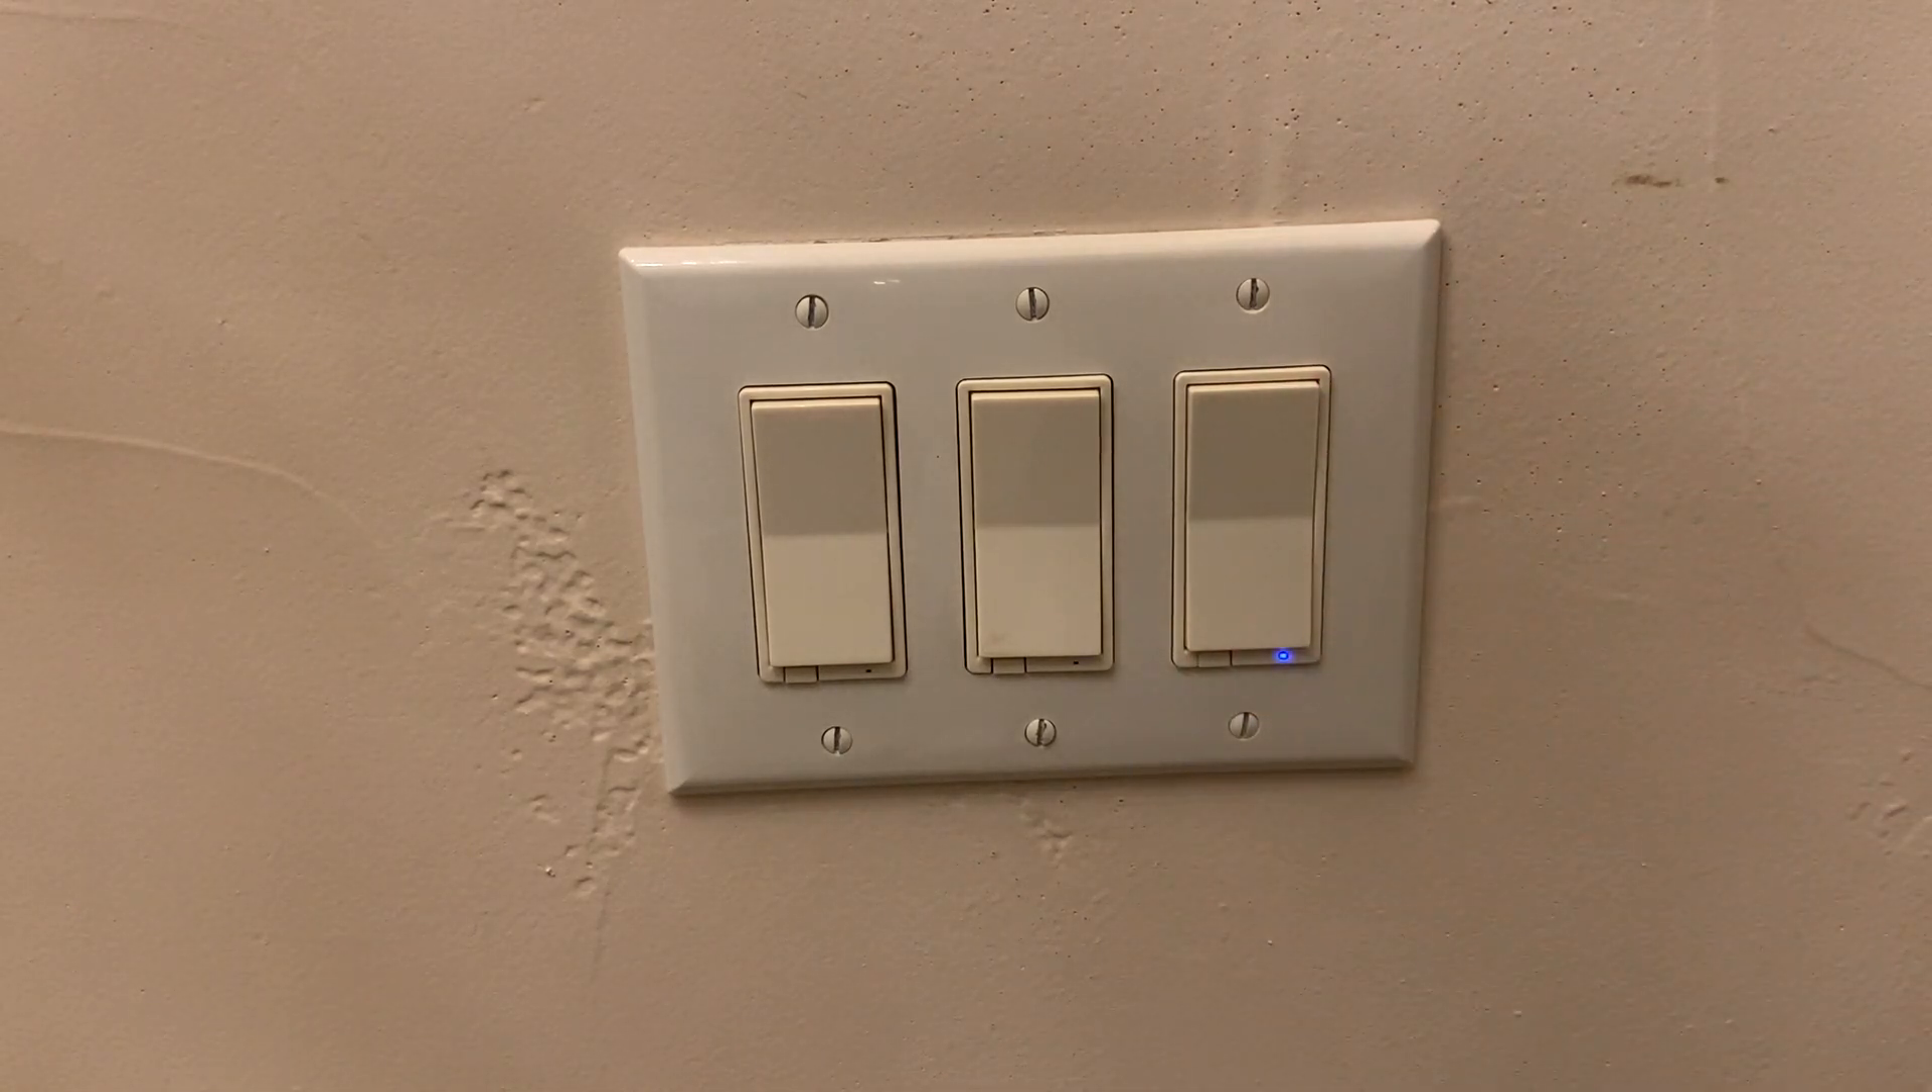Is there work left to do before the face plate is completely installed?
No.